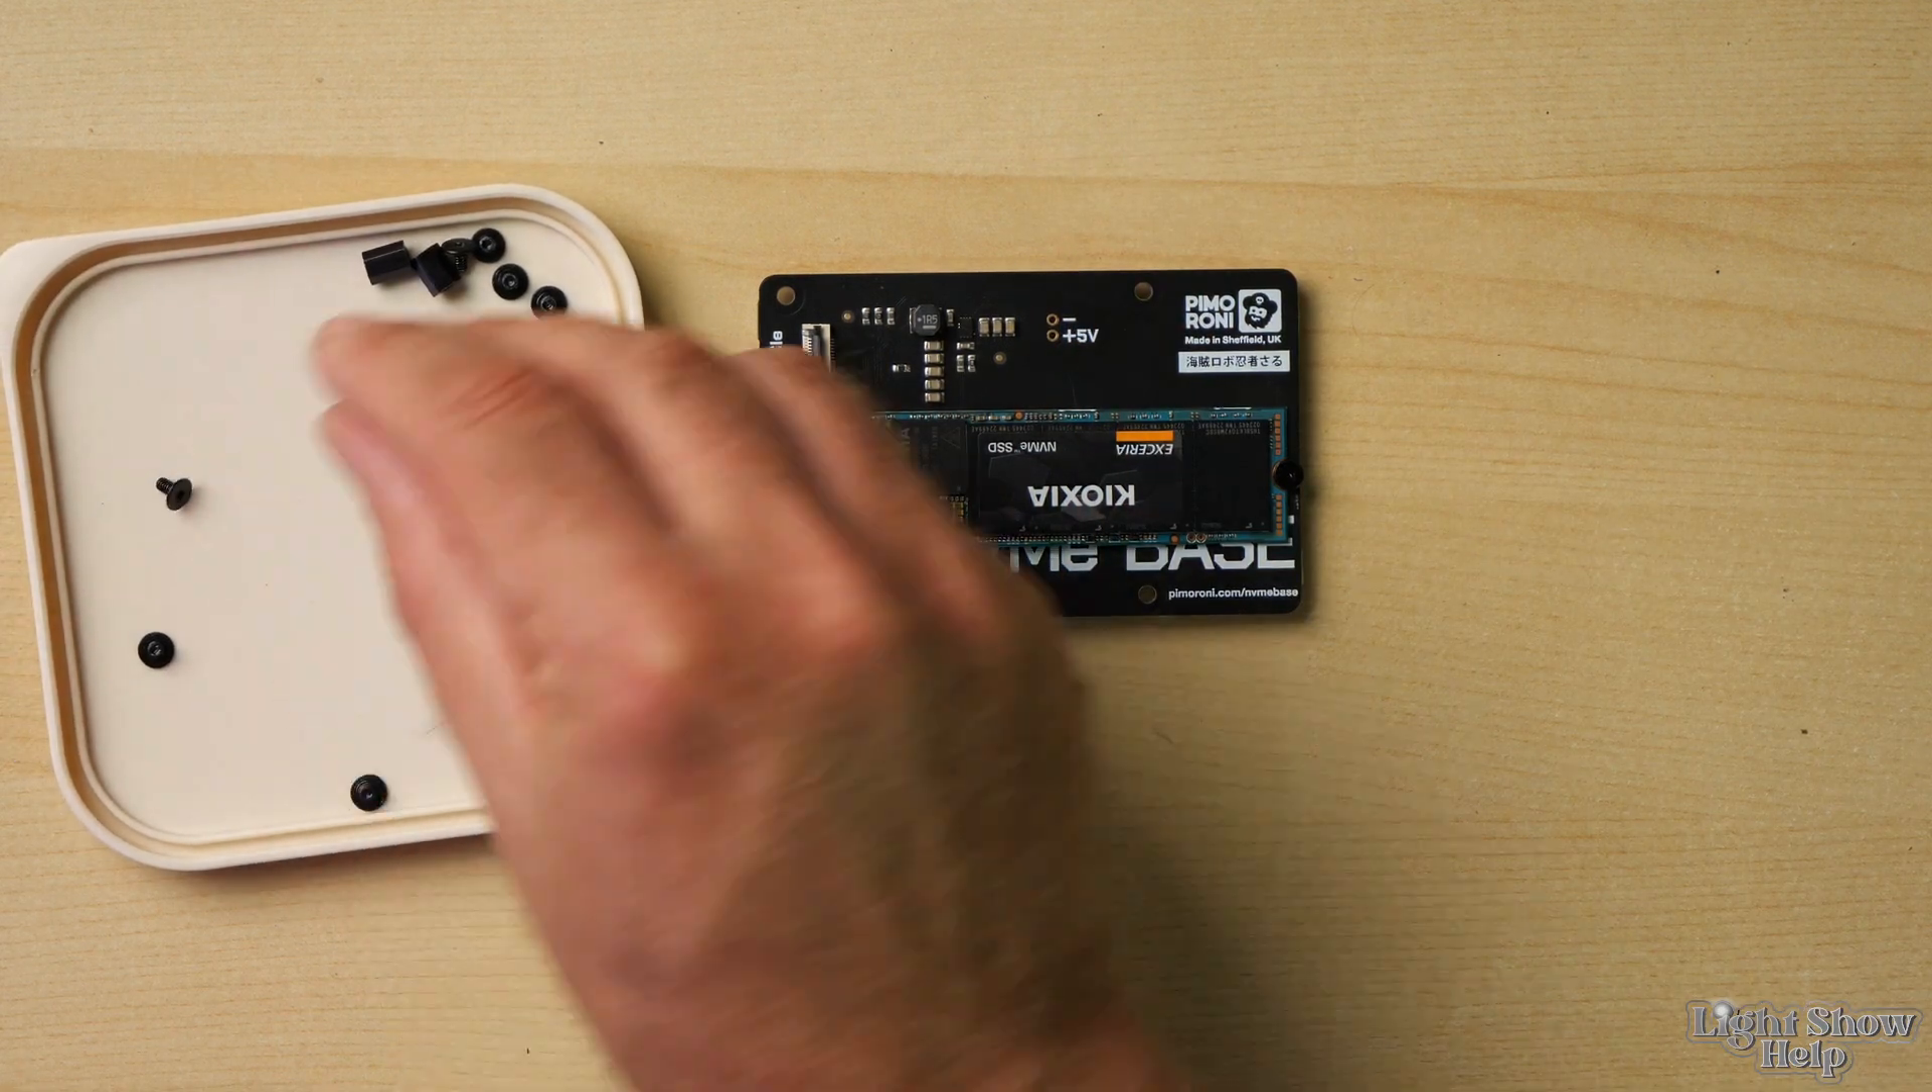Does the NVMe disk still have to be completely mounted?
No.